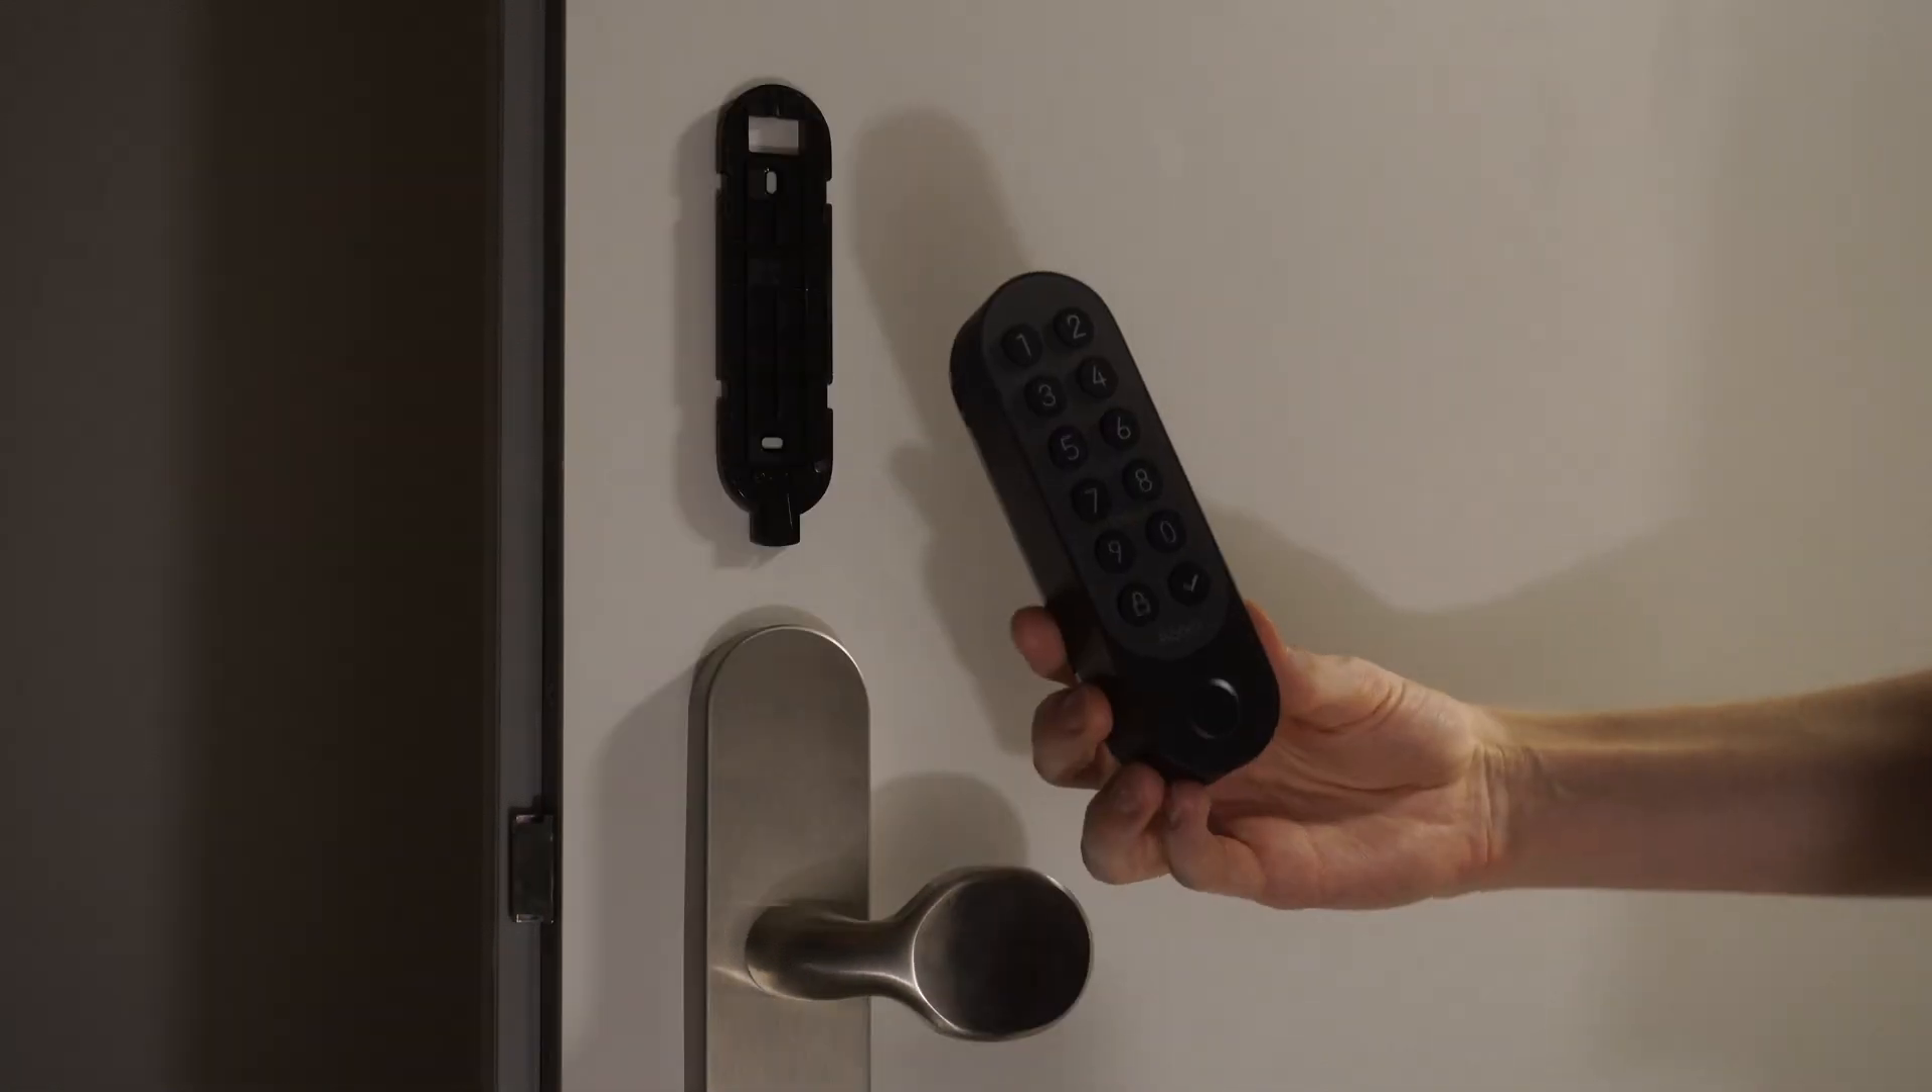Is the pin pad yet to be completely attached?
Yes.